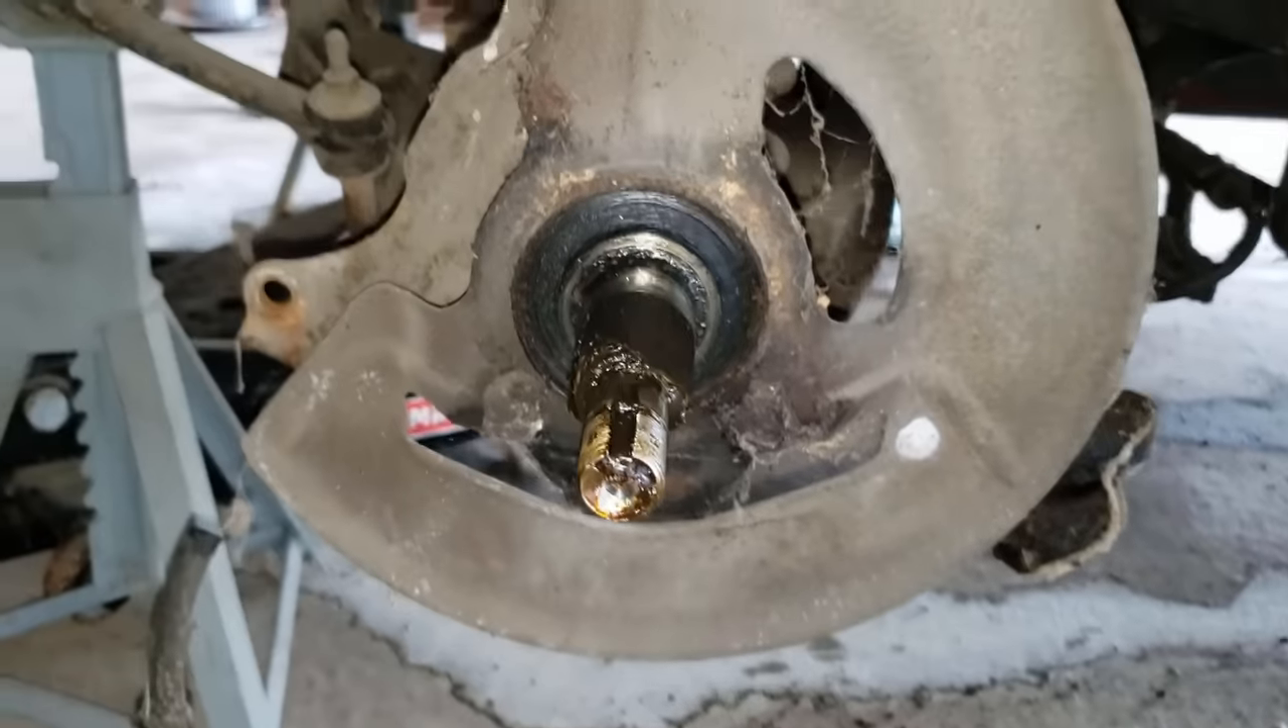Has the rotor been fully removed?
Yes.